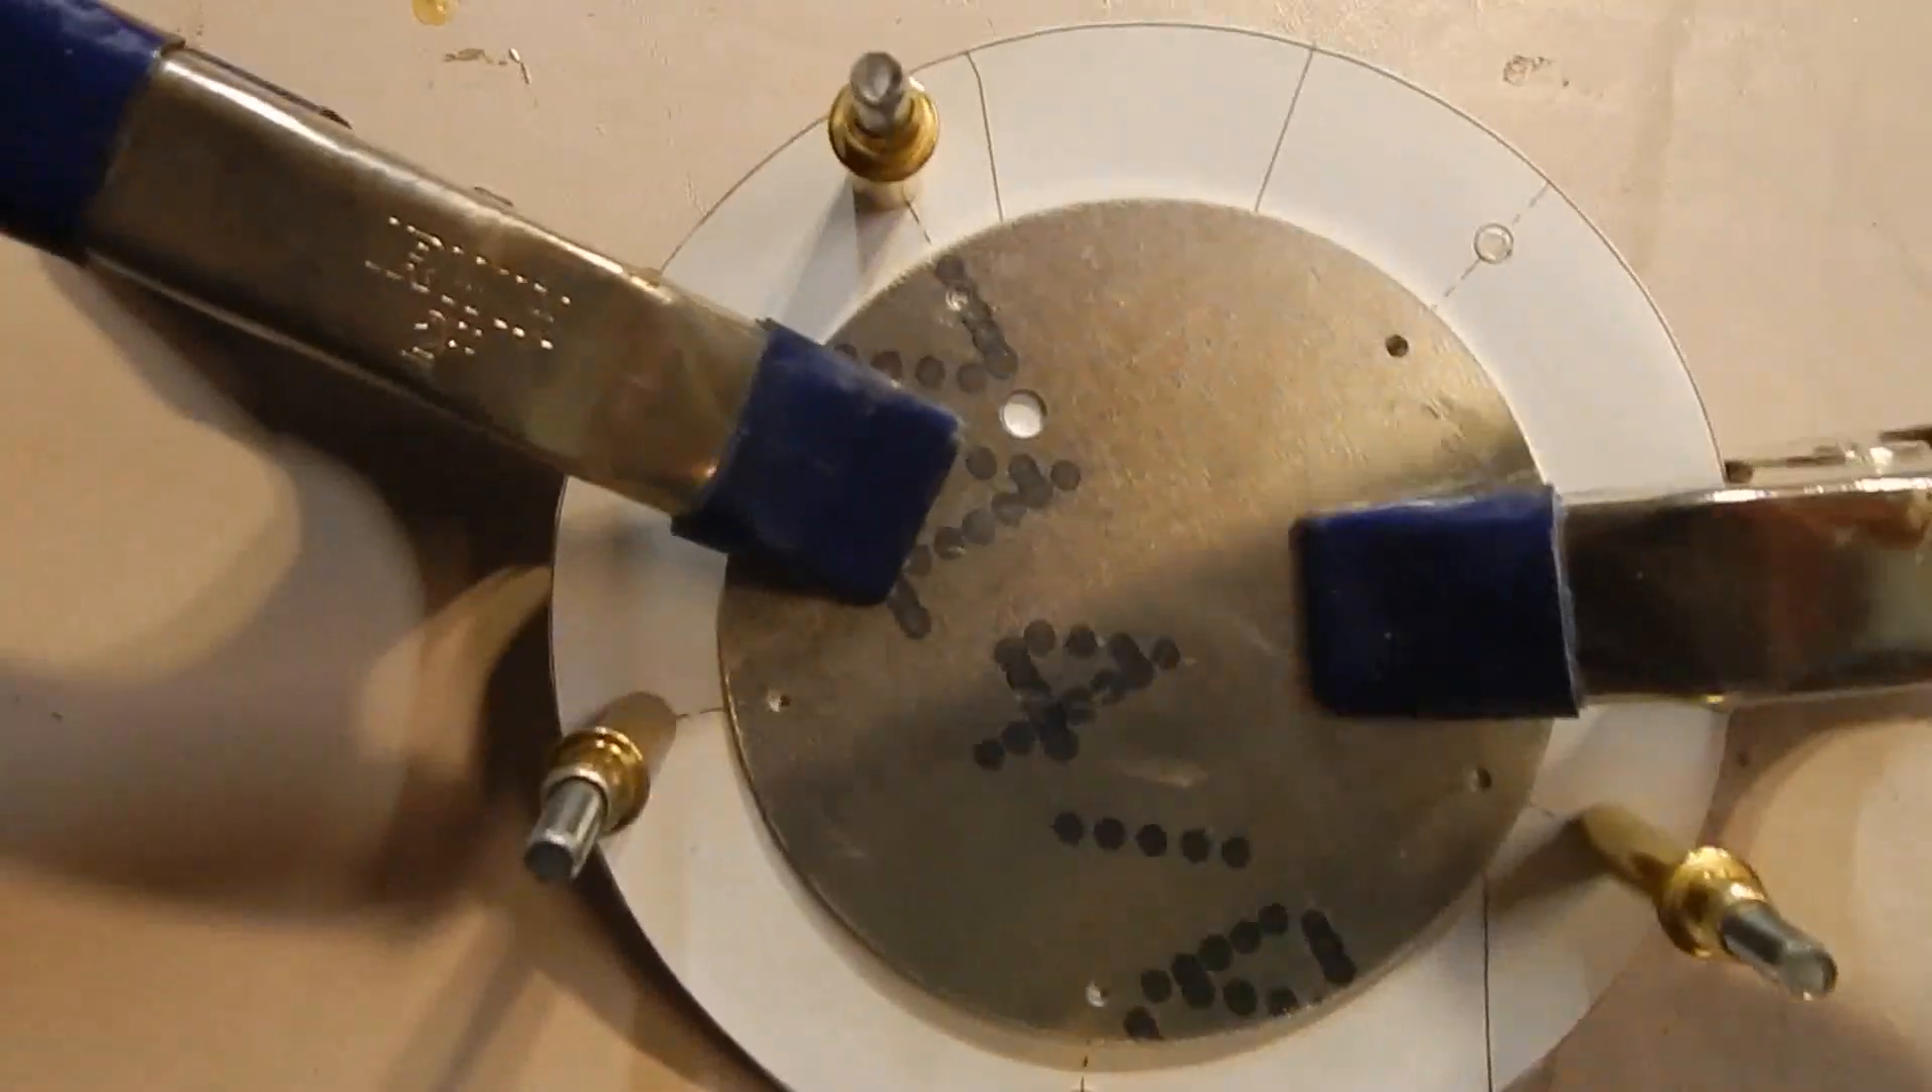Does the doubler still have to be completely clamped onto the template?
No.